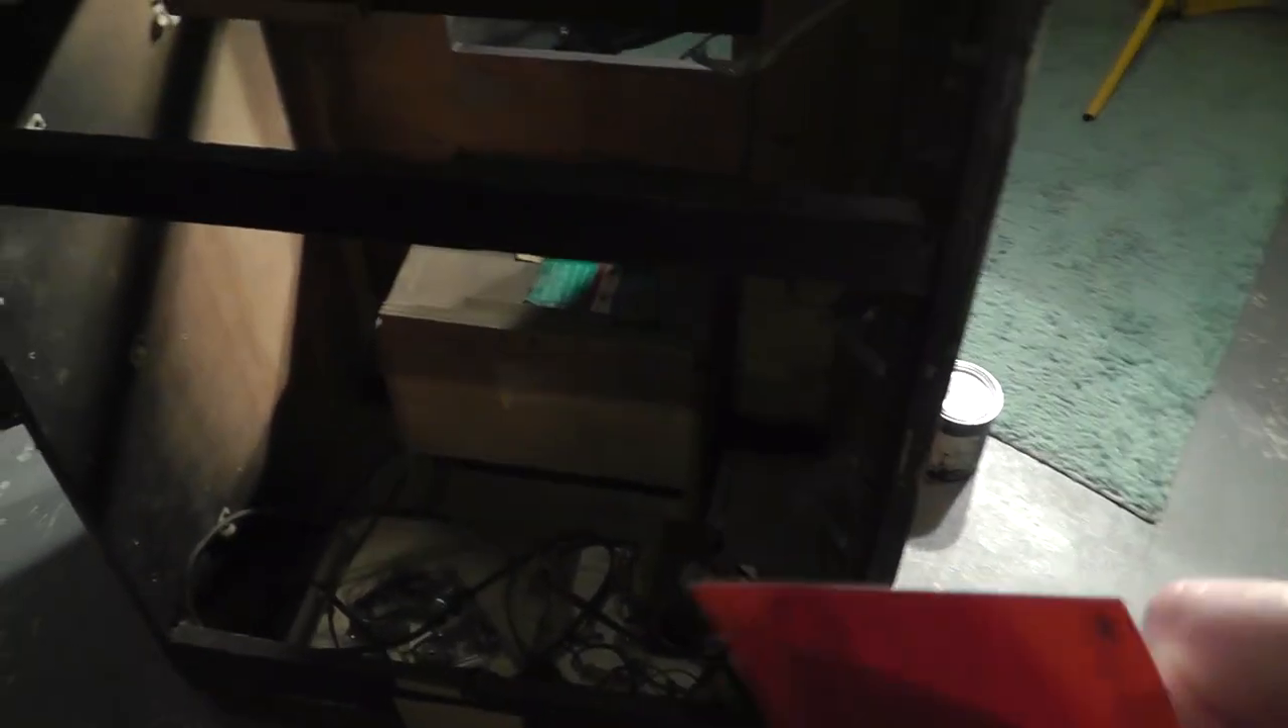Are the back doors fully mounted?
No.